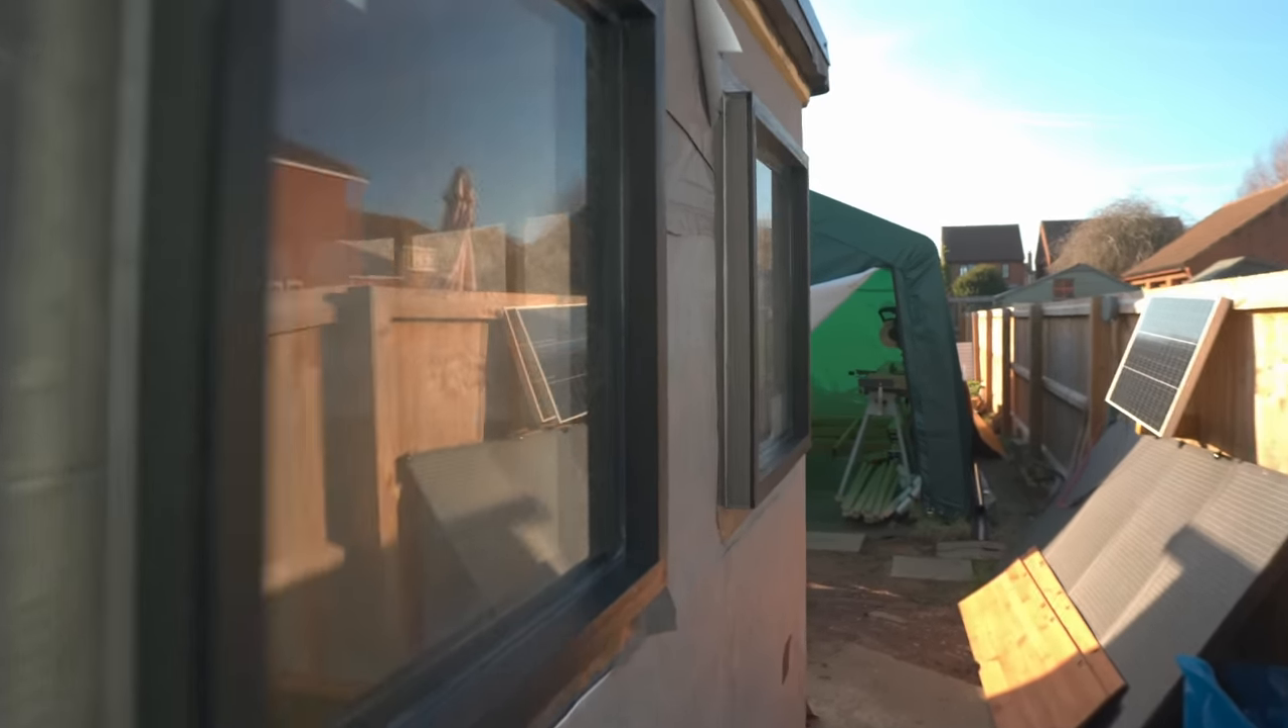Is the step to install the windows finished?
Yes.